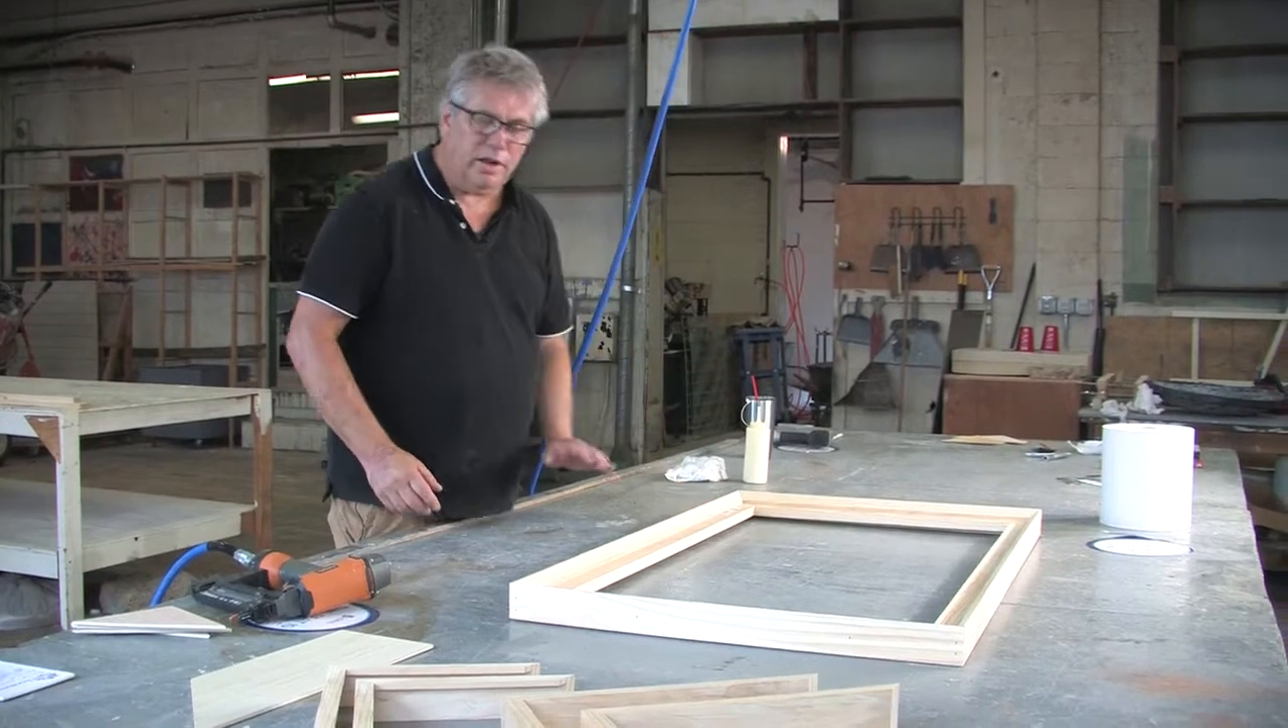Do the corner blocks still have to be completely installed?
Yes.